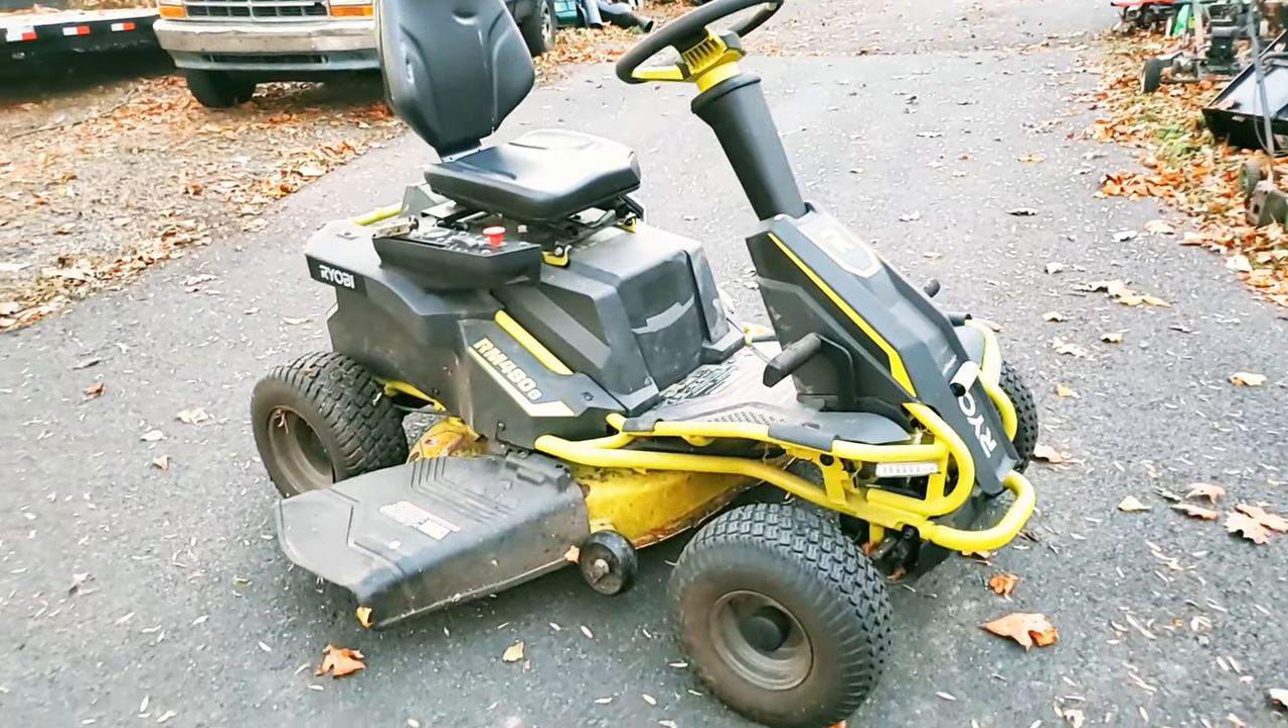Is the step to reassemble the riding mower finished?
Yes.